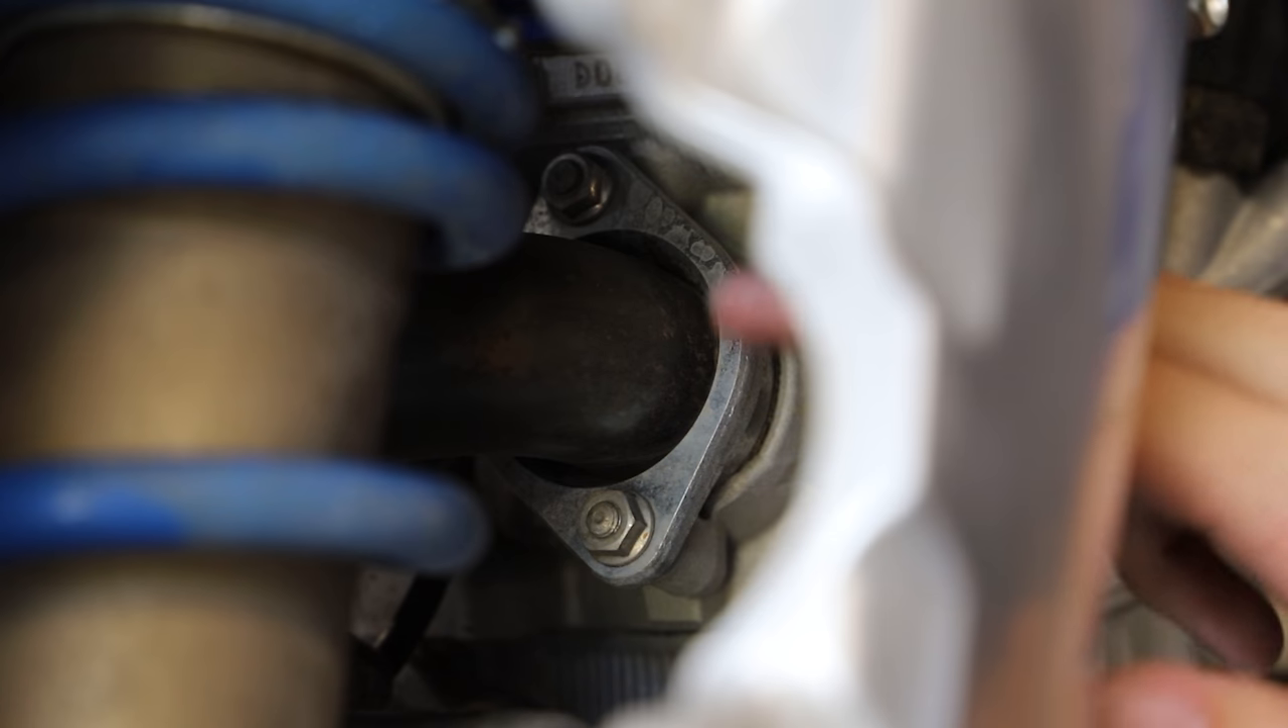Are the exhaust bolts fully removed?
No.